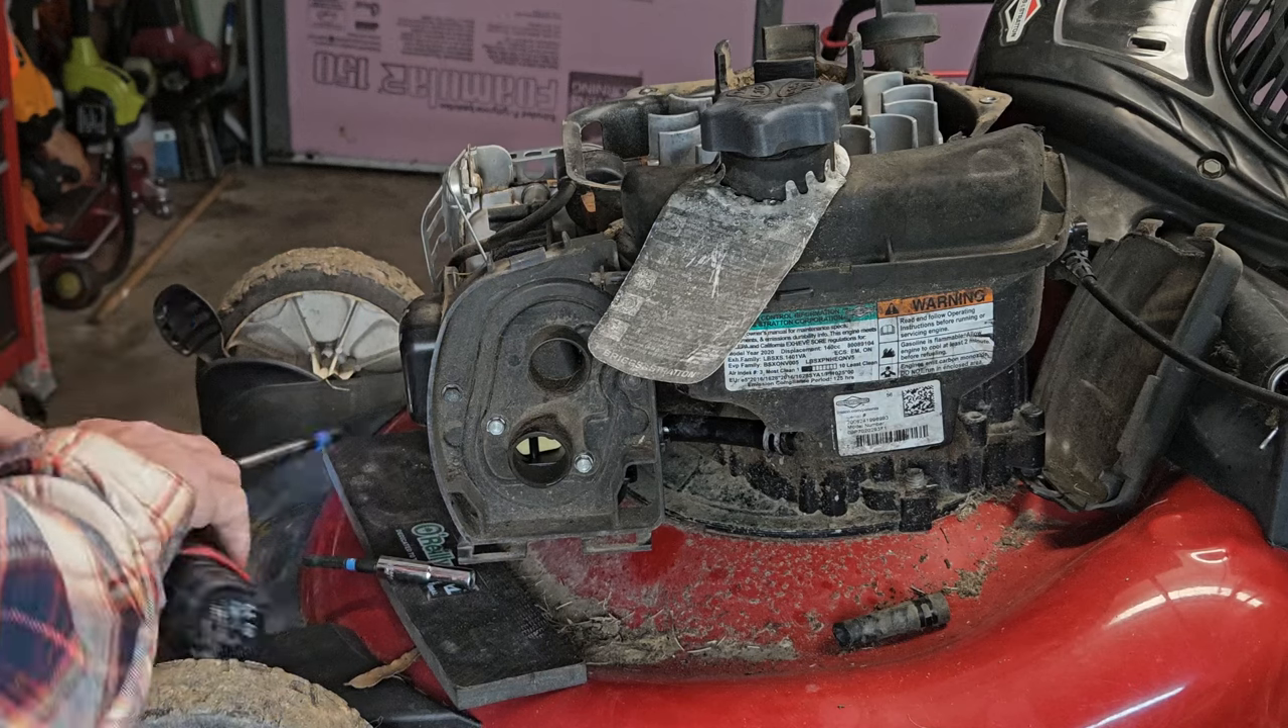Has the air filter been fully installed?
No.